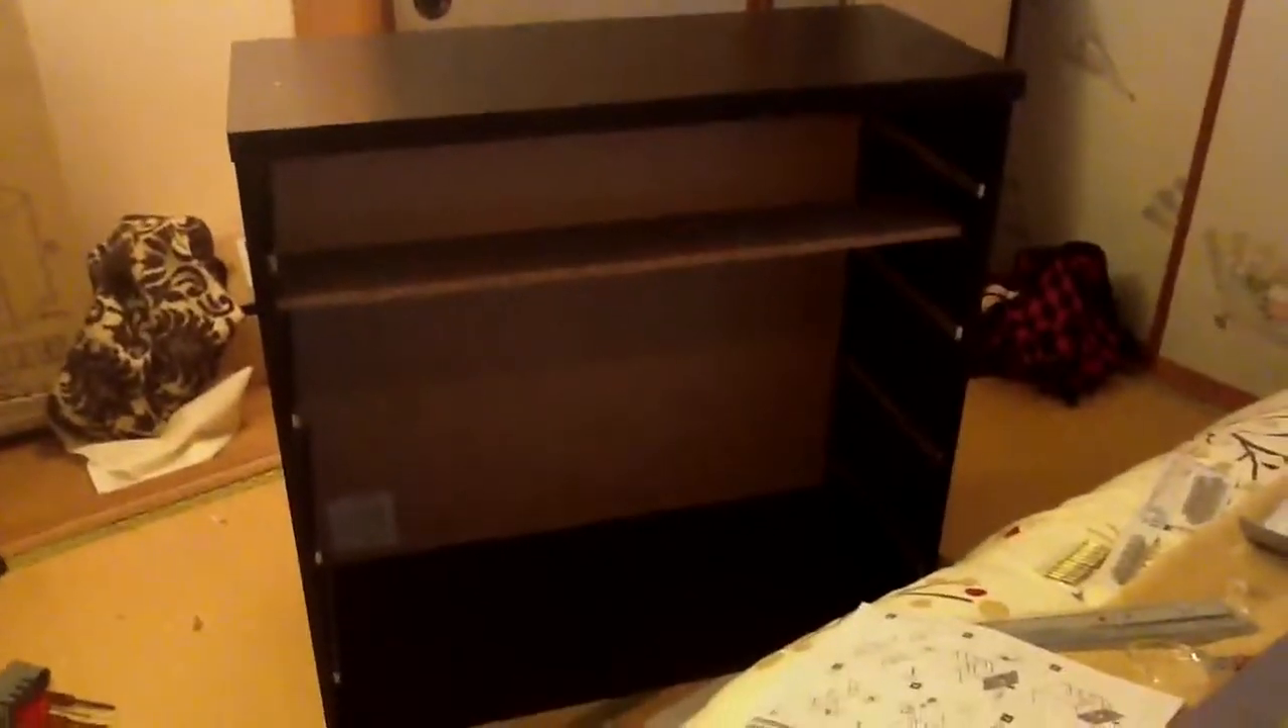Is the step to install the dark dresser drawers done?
No.